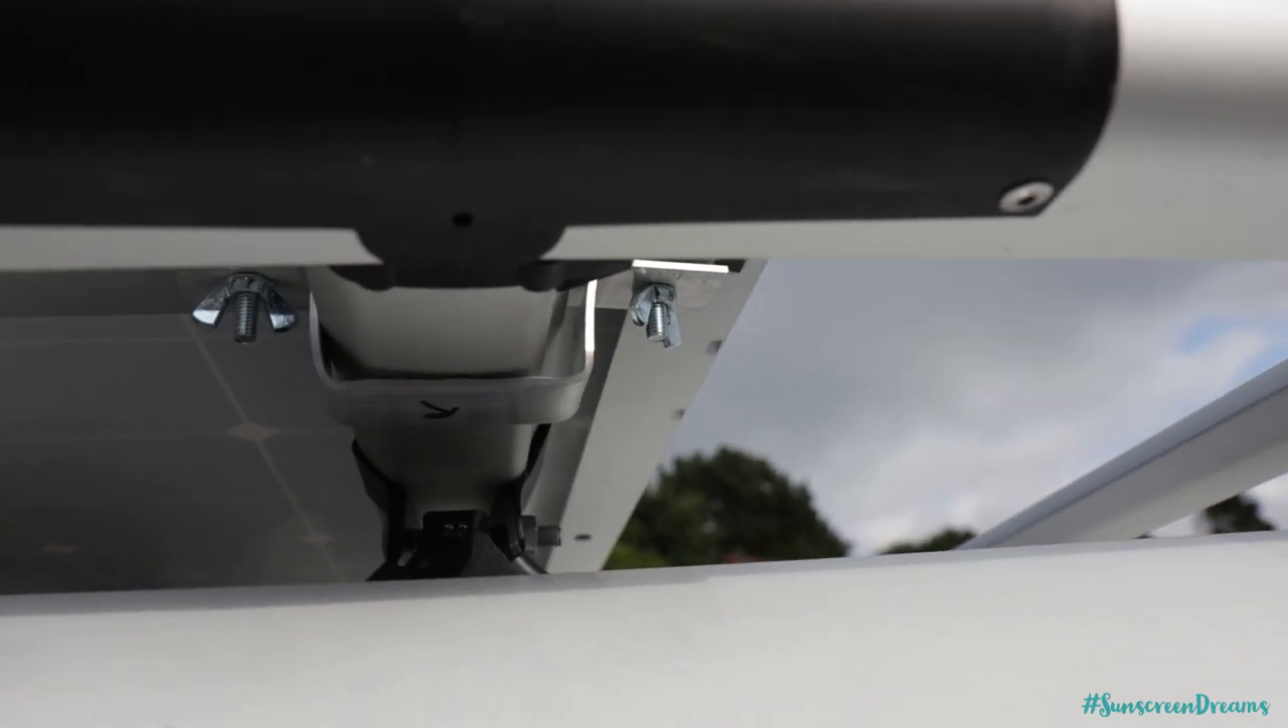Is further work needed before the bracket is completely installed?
No.